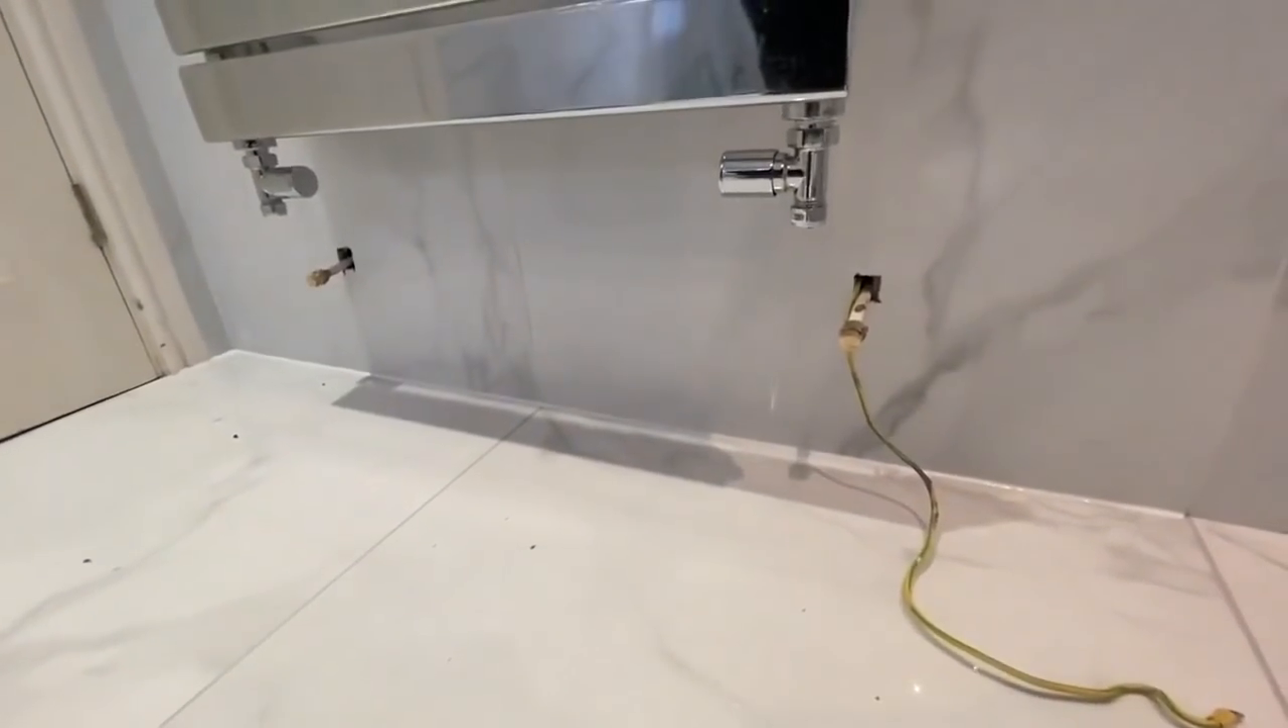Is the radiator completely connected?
No.